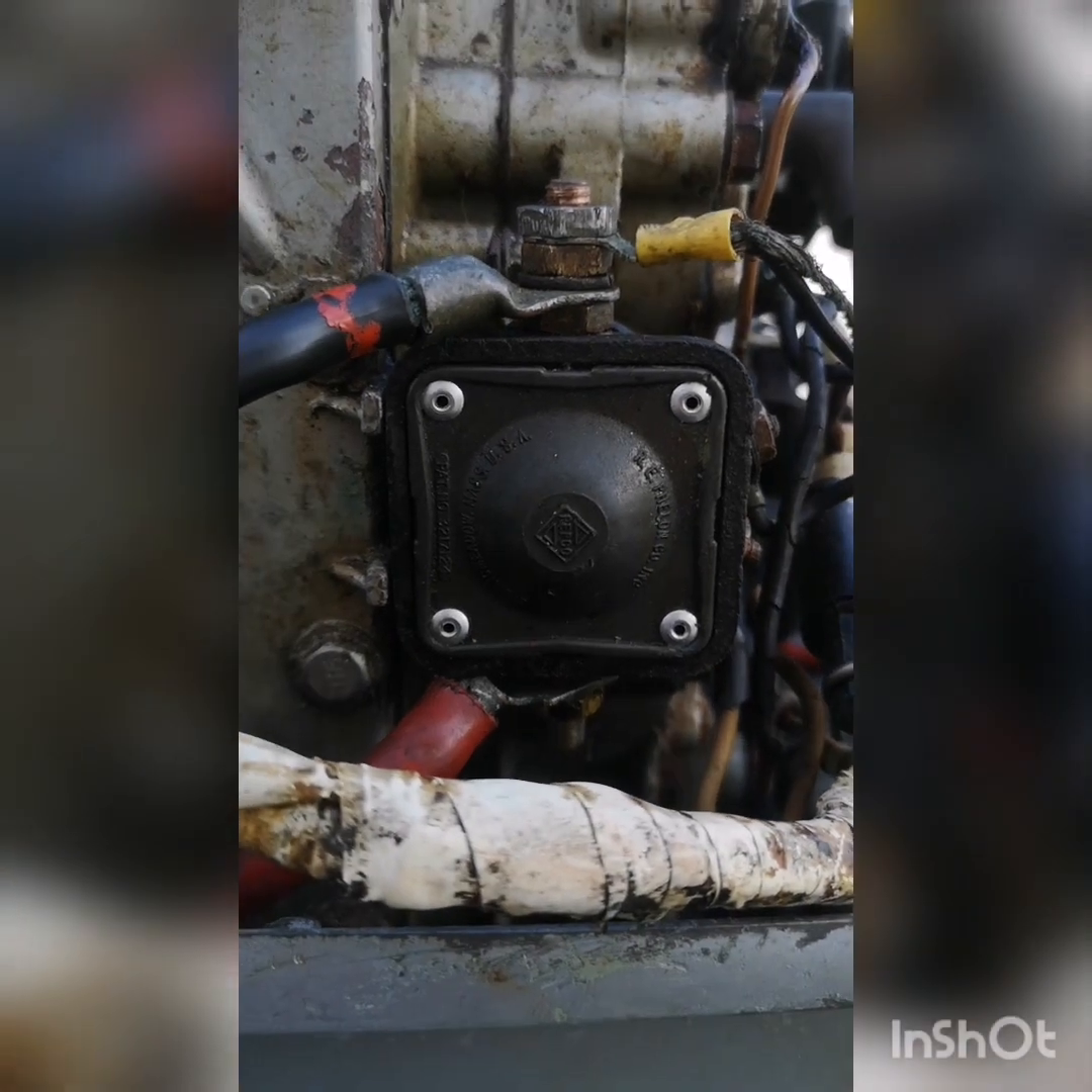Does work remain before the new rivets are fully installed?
No.